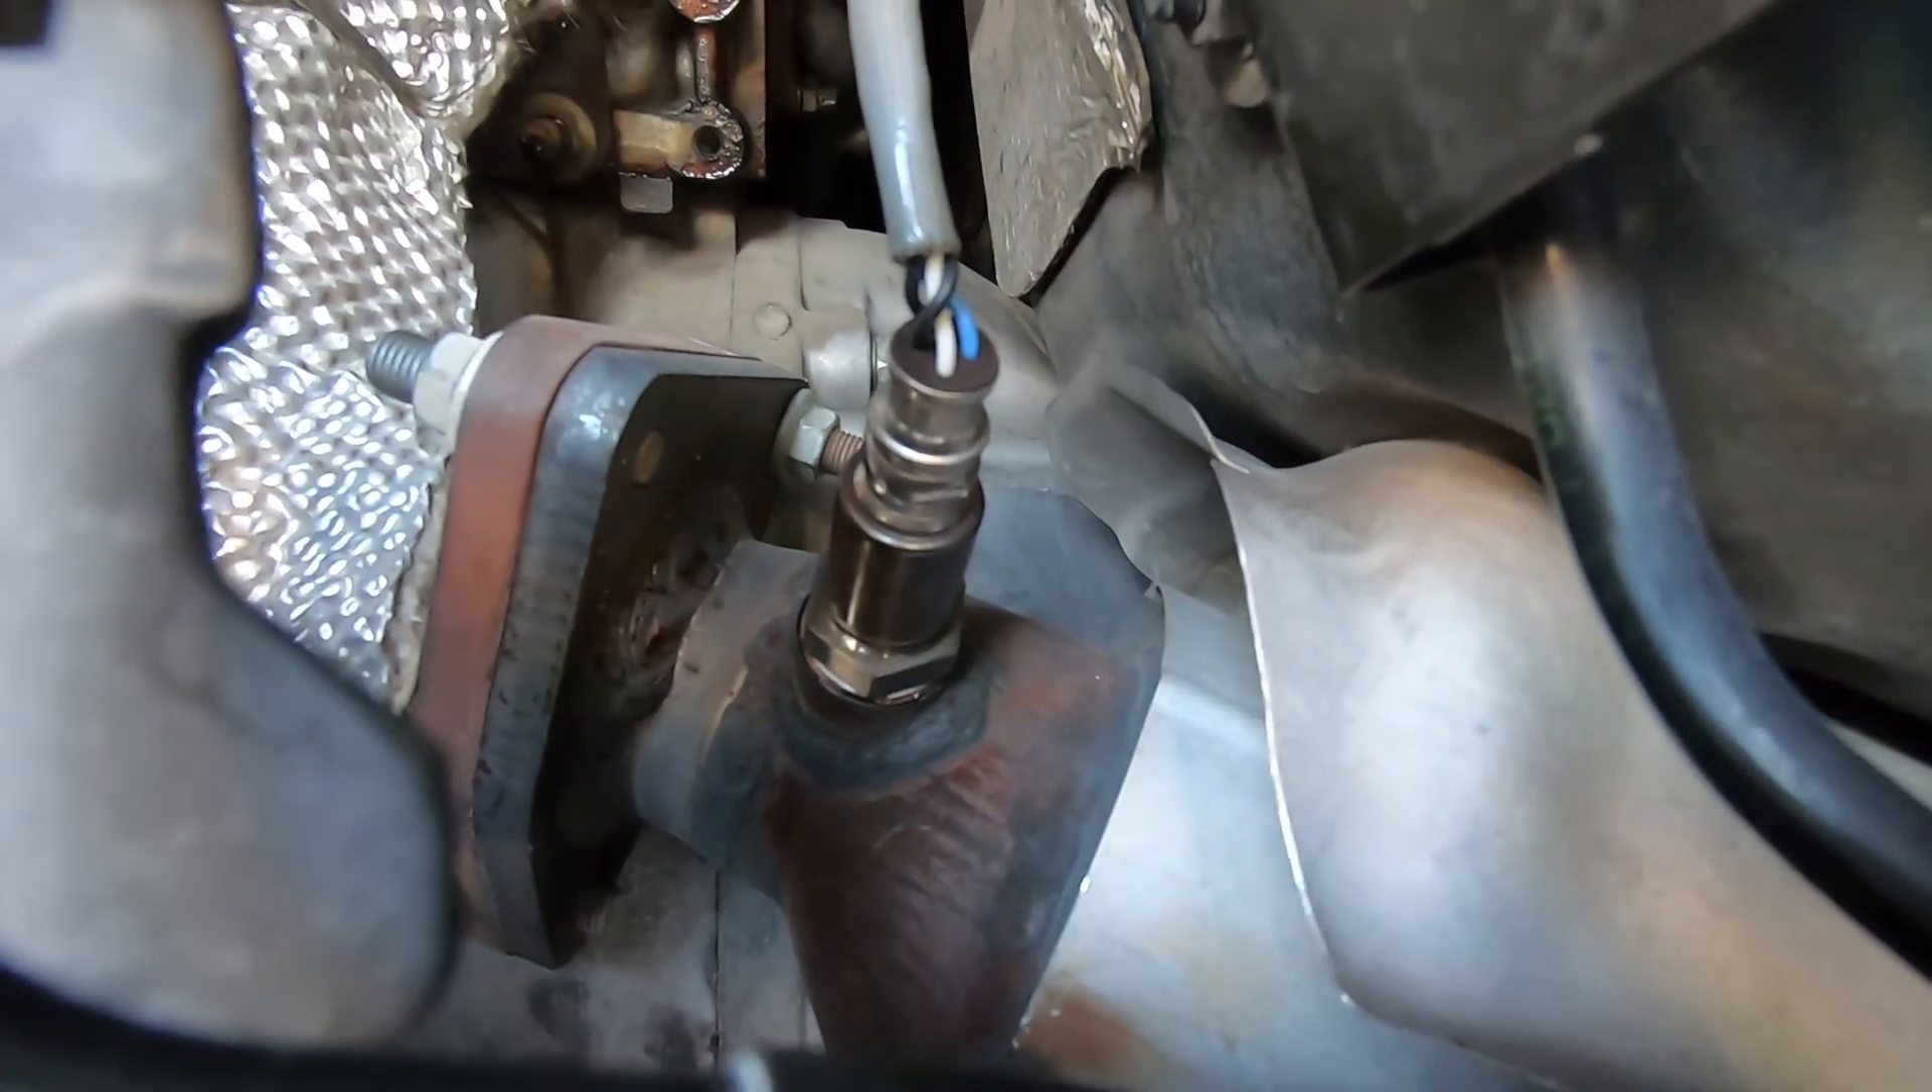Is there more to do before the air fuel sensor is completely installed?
No.